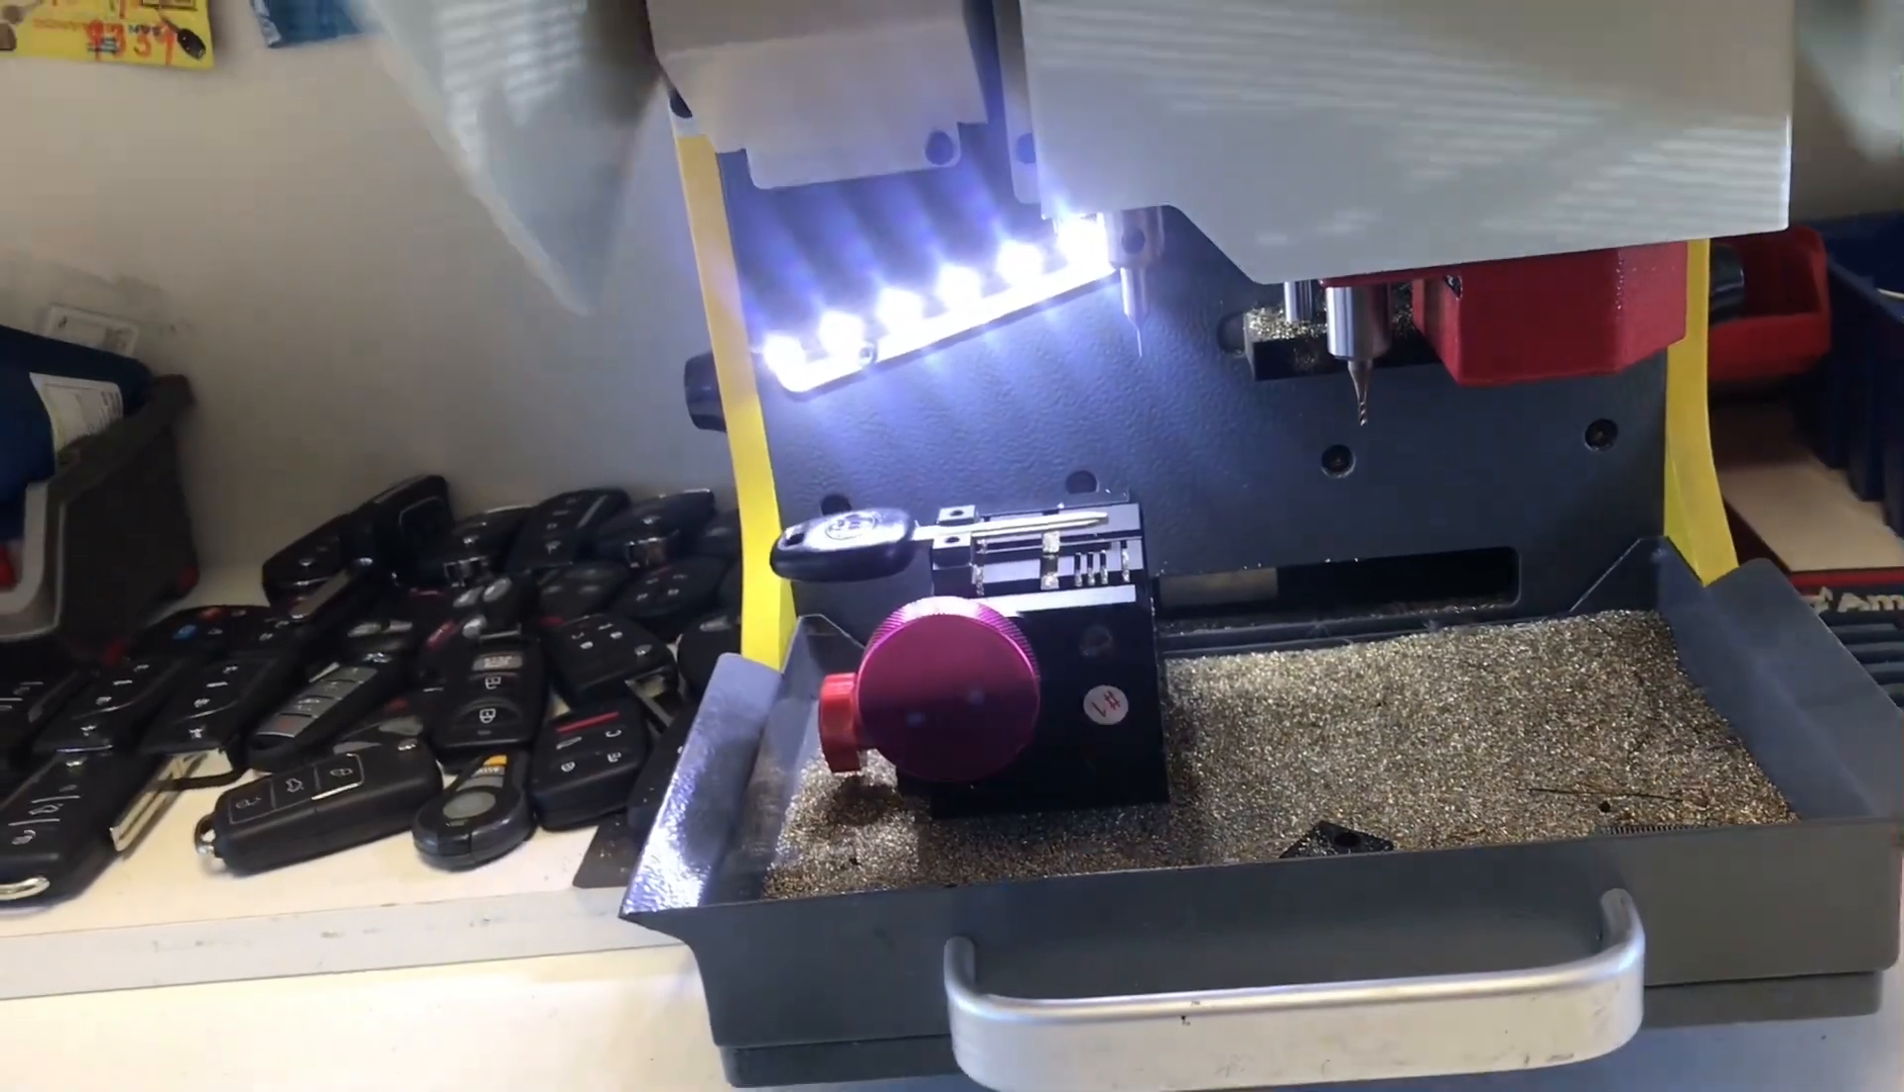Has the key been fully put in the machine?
Yes.